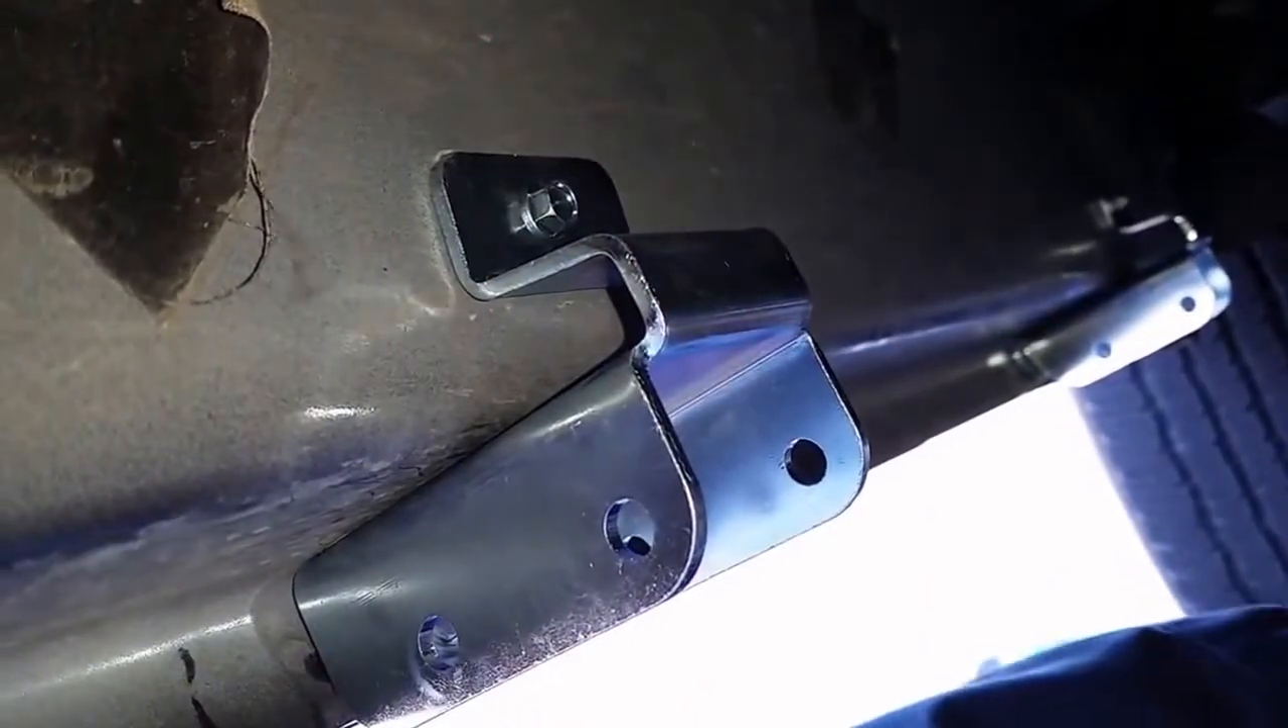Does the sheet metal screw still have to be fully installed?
No.